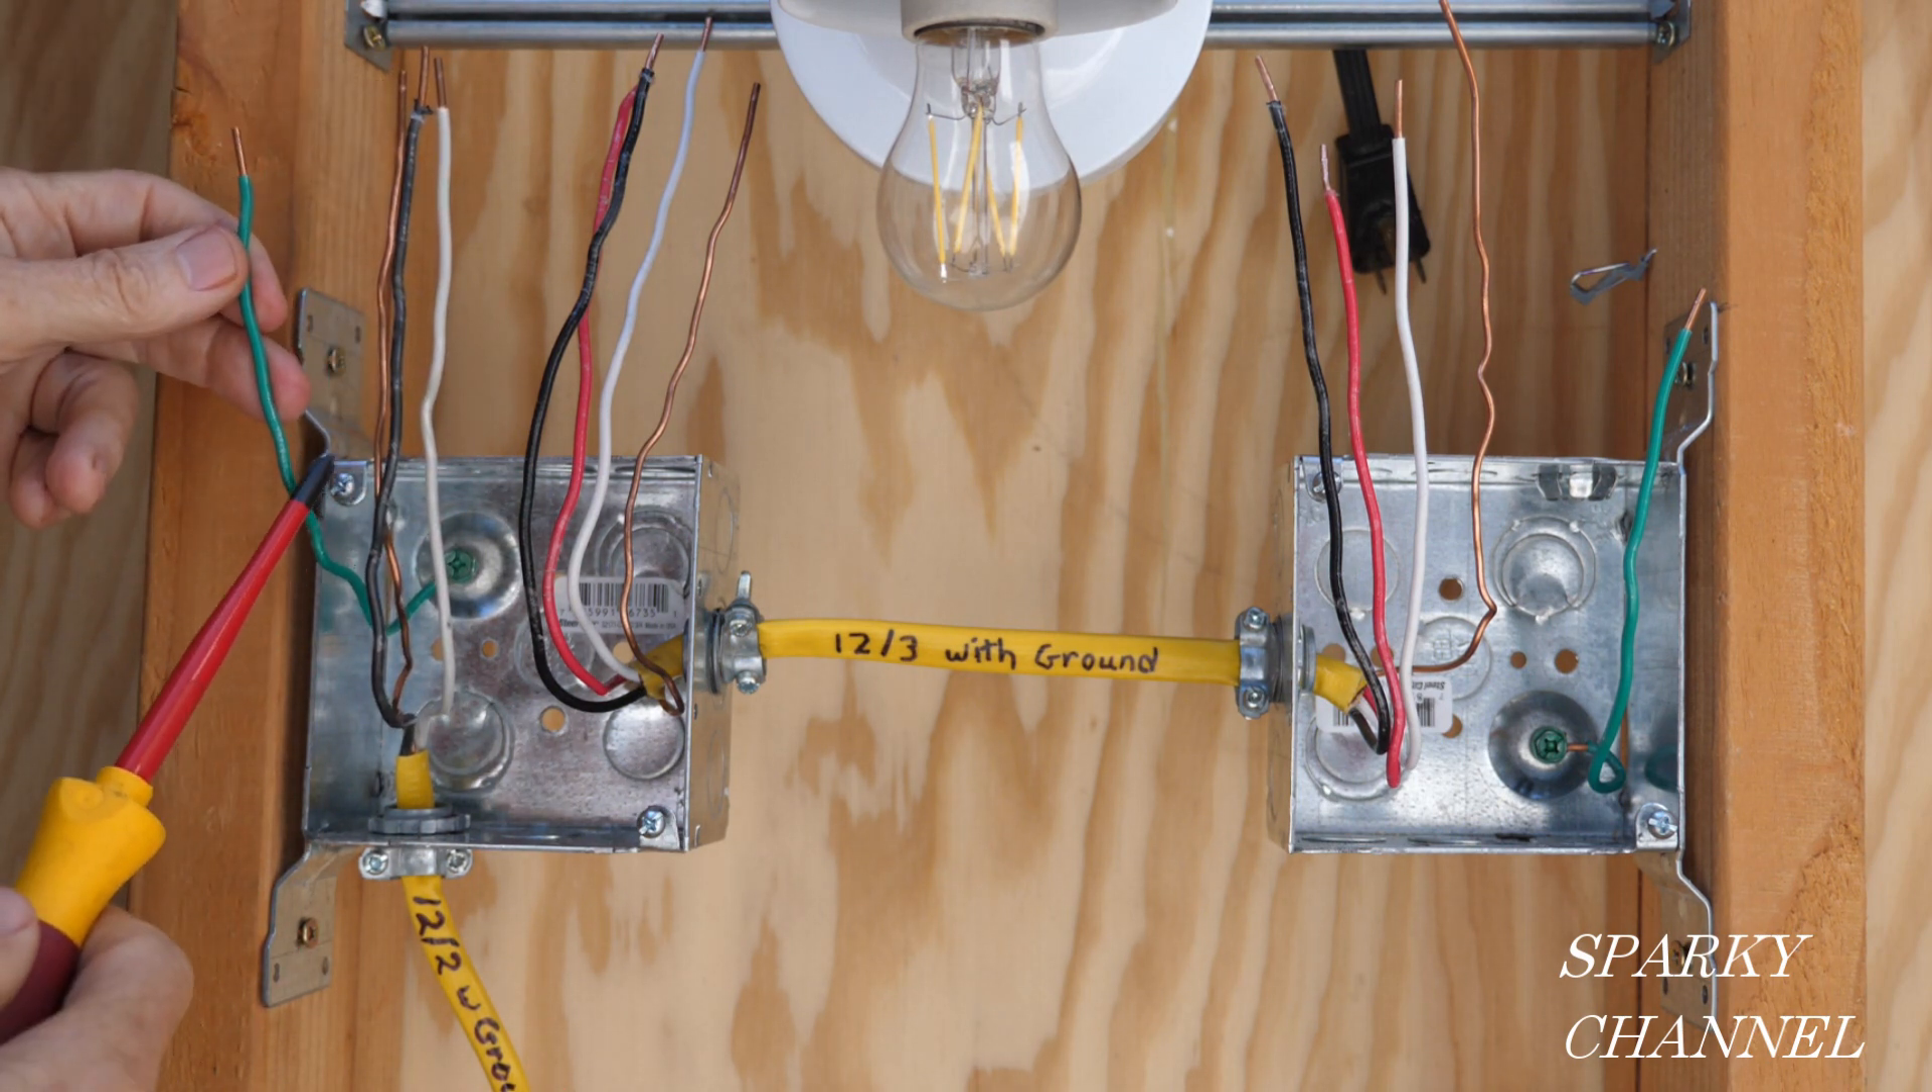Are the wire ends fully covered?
No.